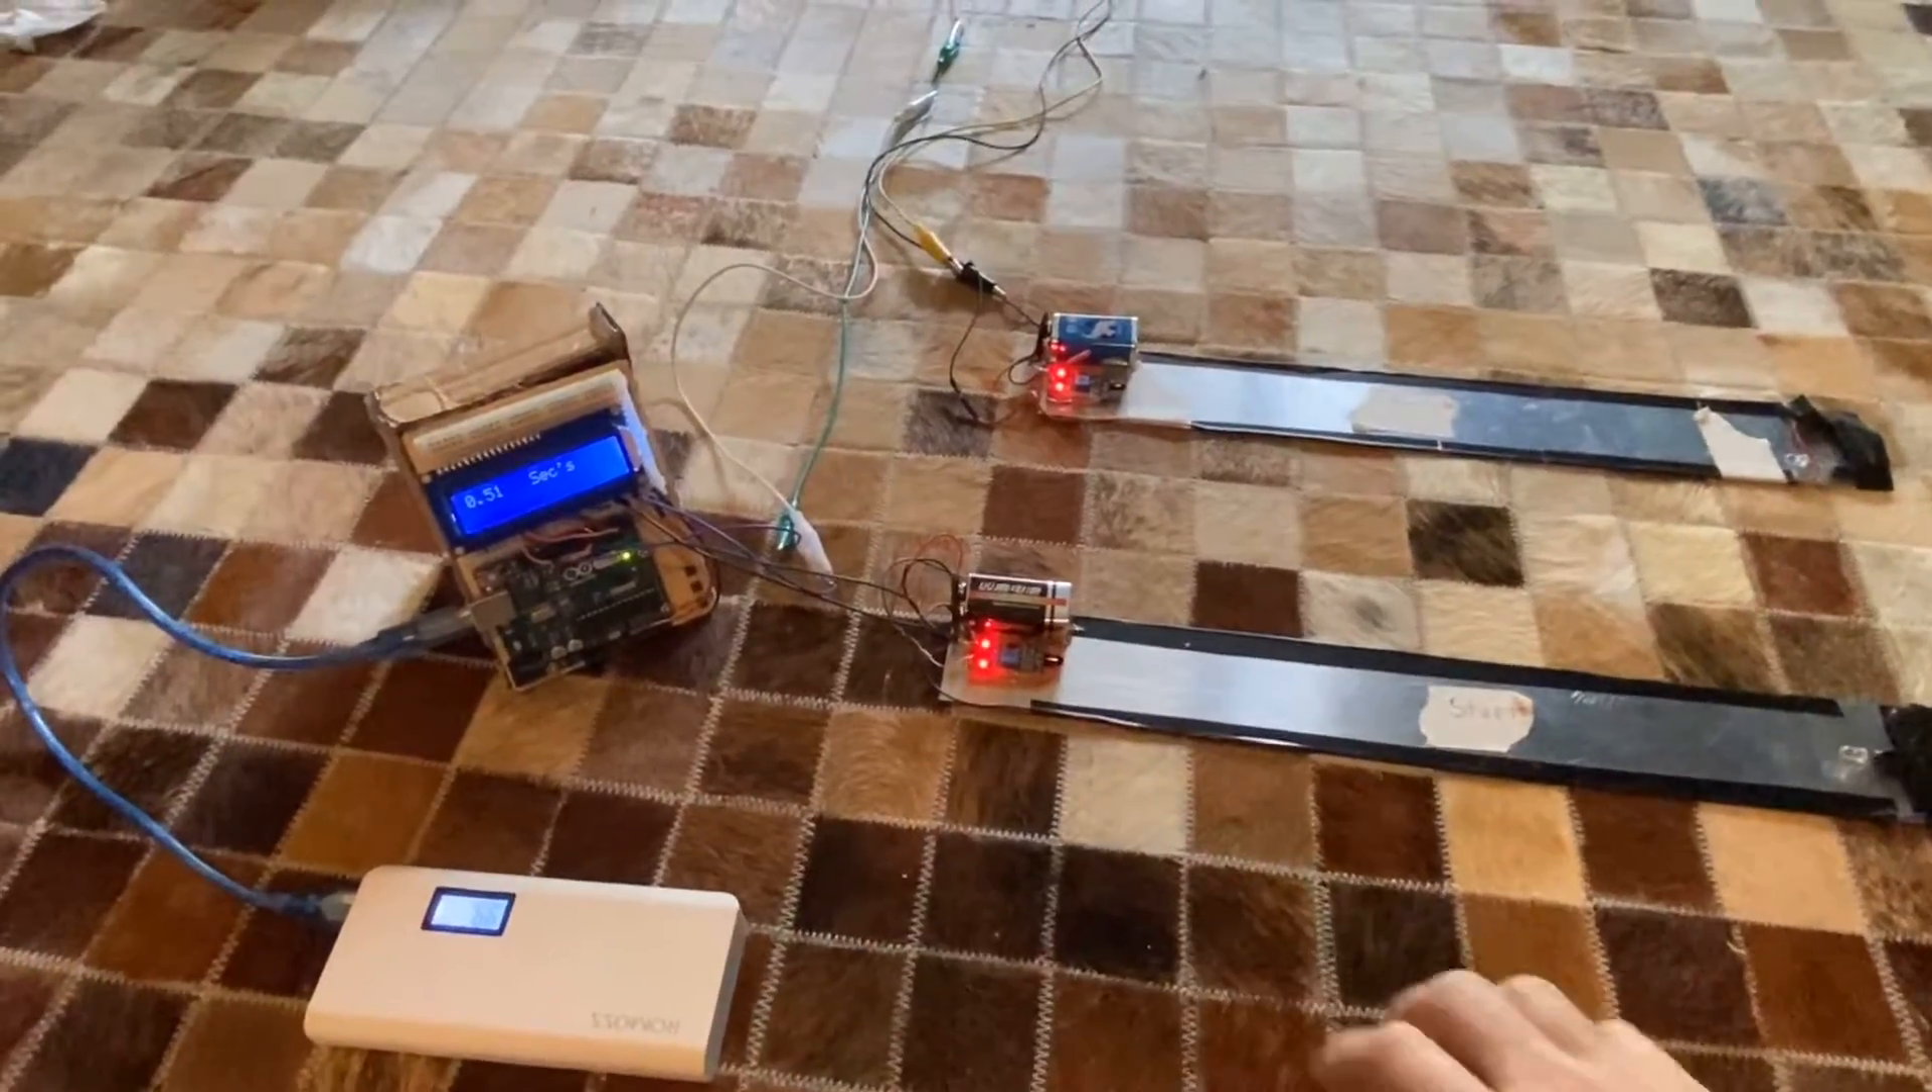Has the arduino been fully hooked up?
Yes.